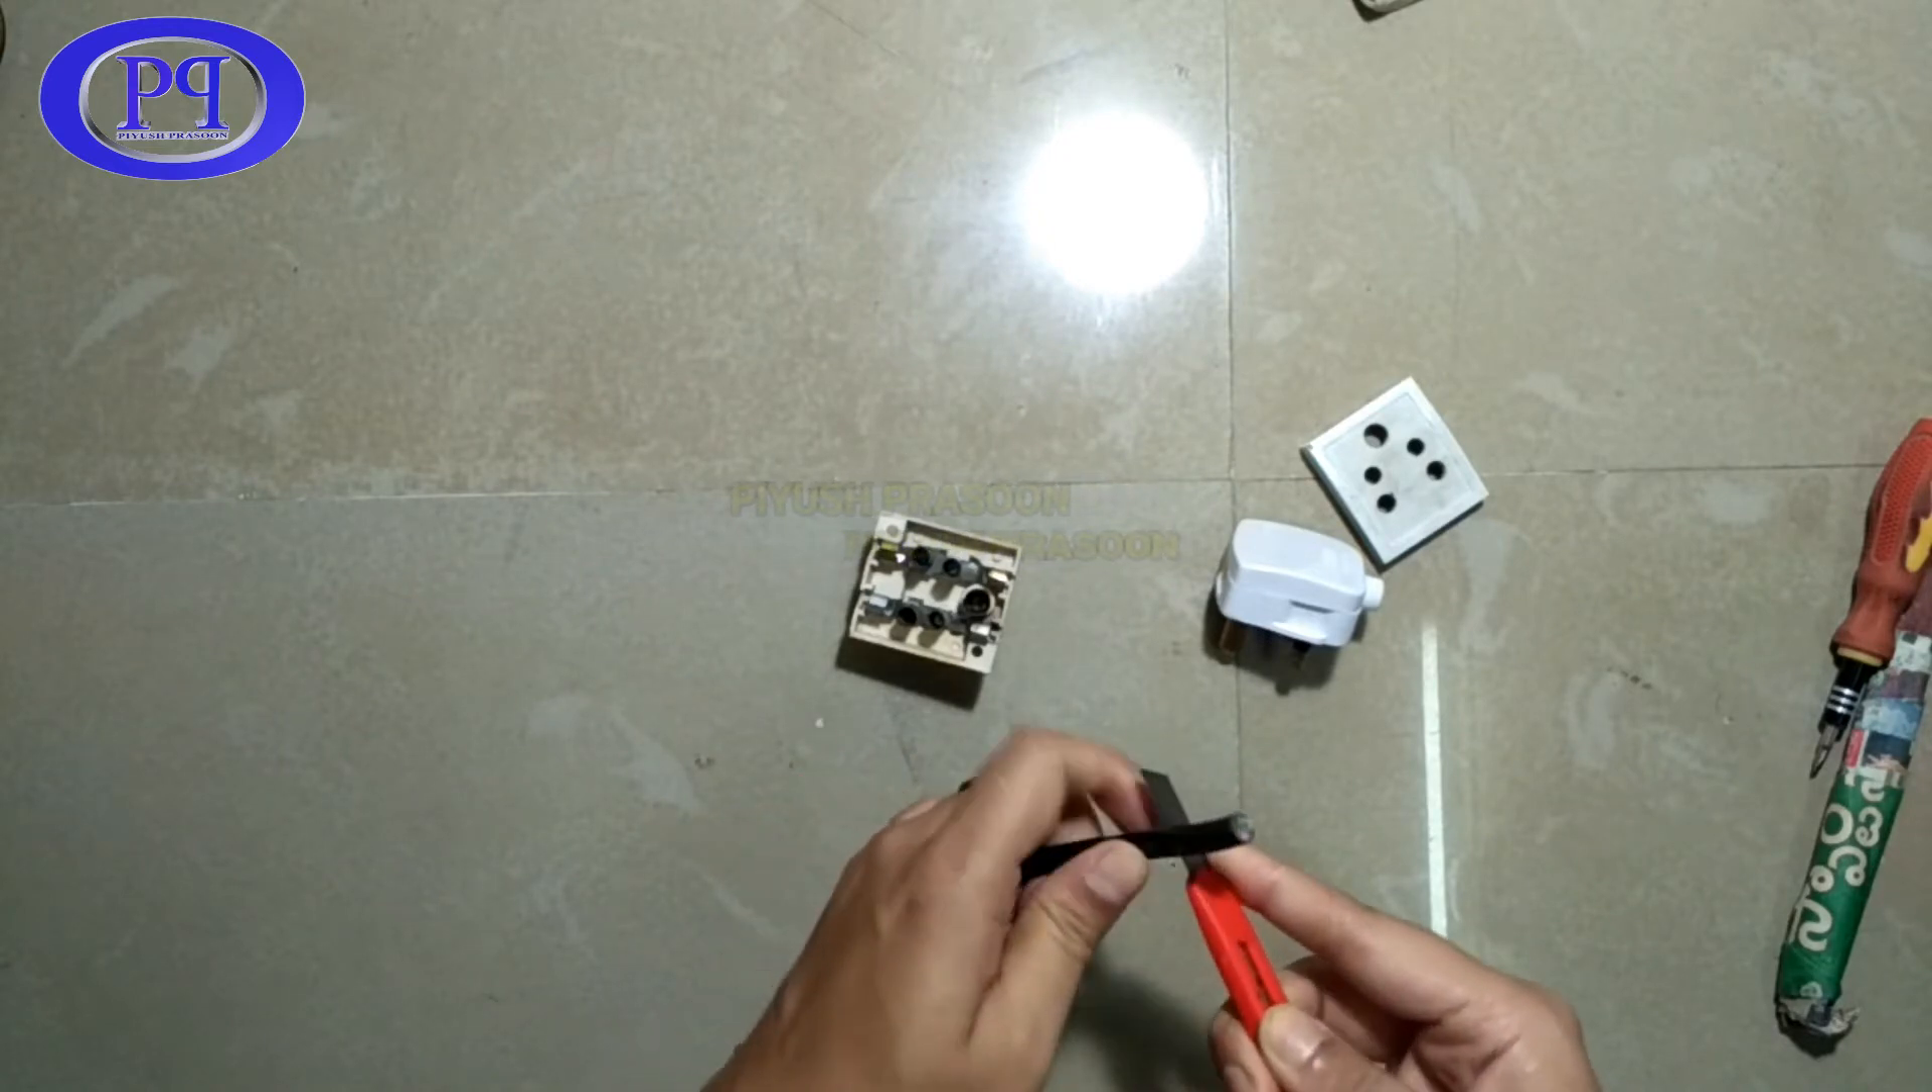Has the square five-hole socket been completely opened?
Yes.